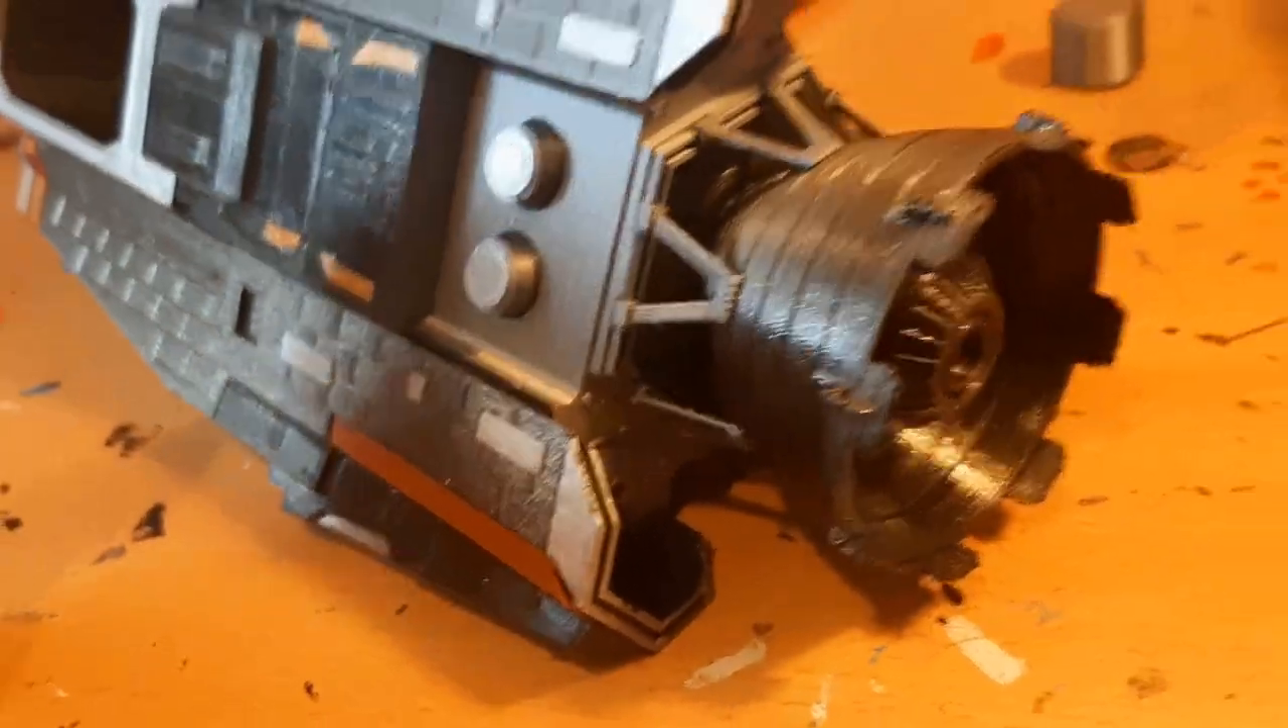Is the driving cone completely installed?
Yes.